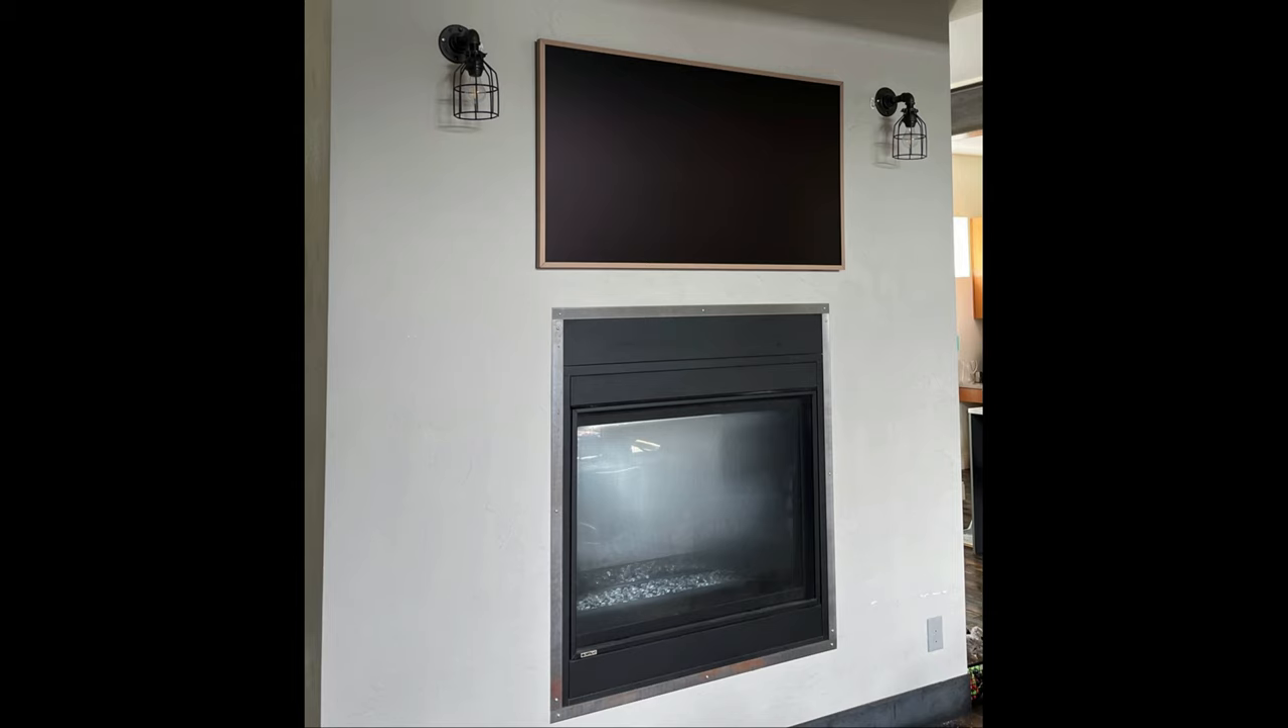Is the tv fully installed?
Yes.